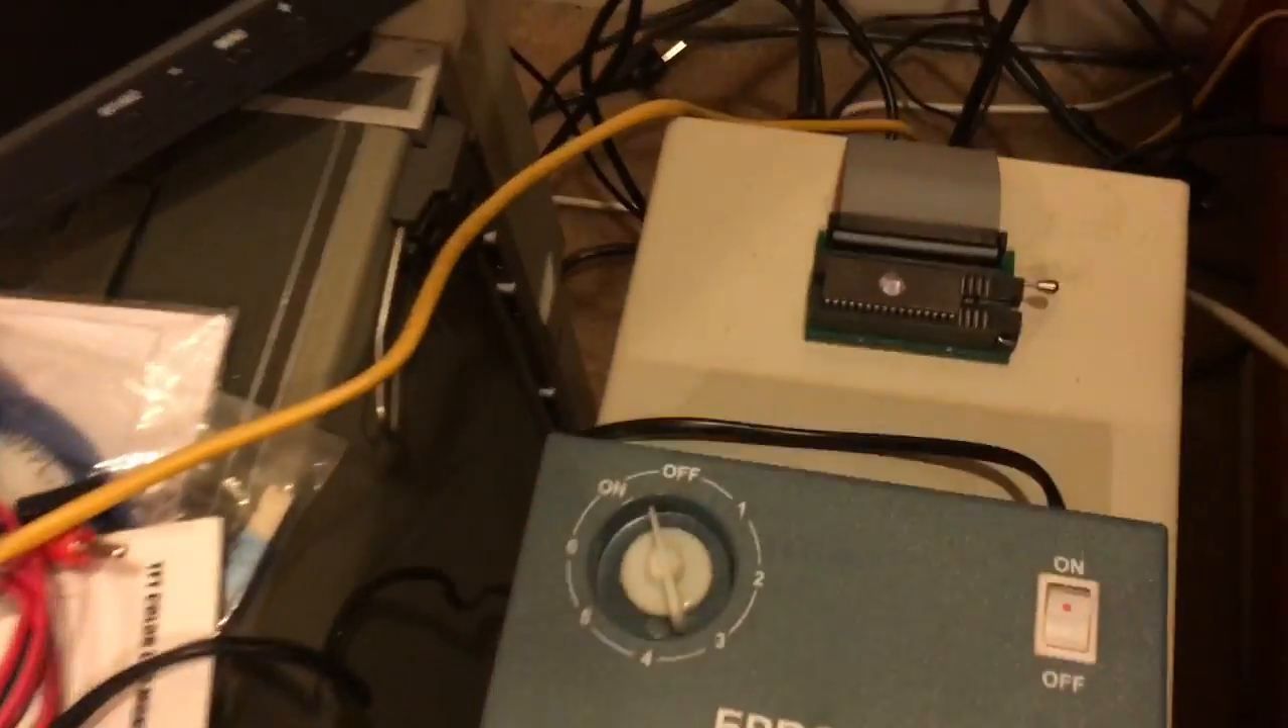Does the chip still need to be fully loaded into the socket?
No.